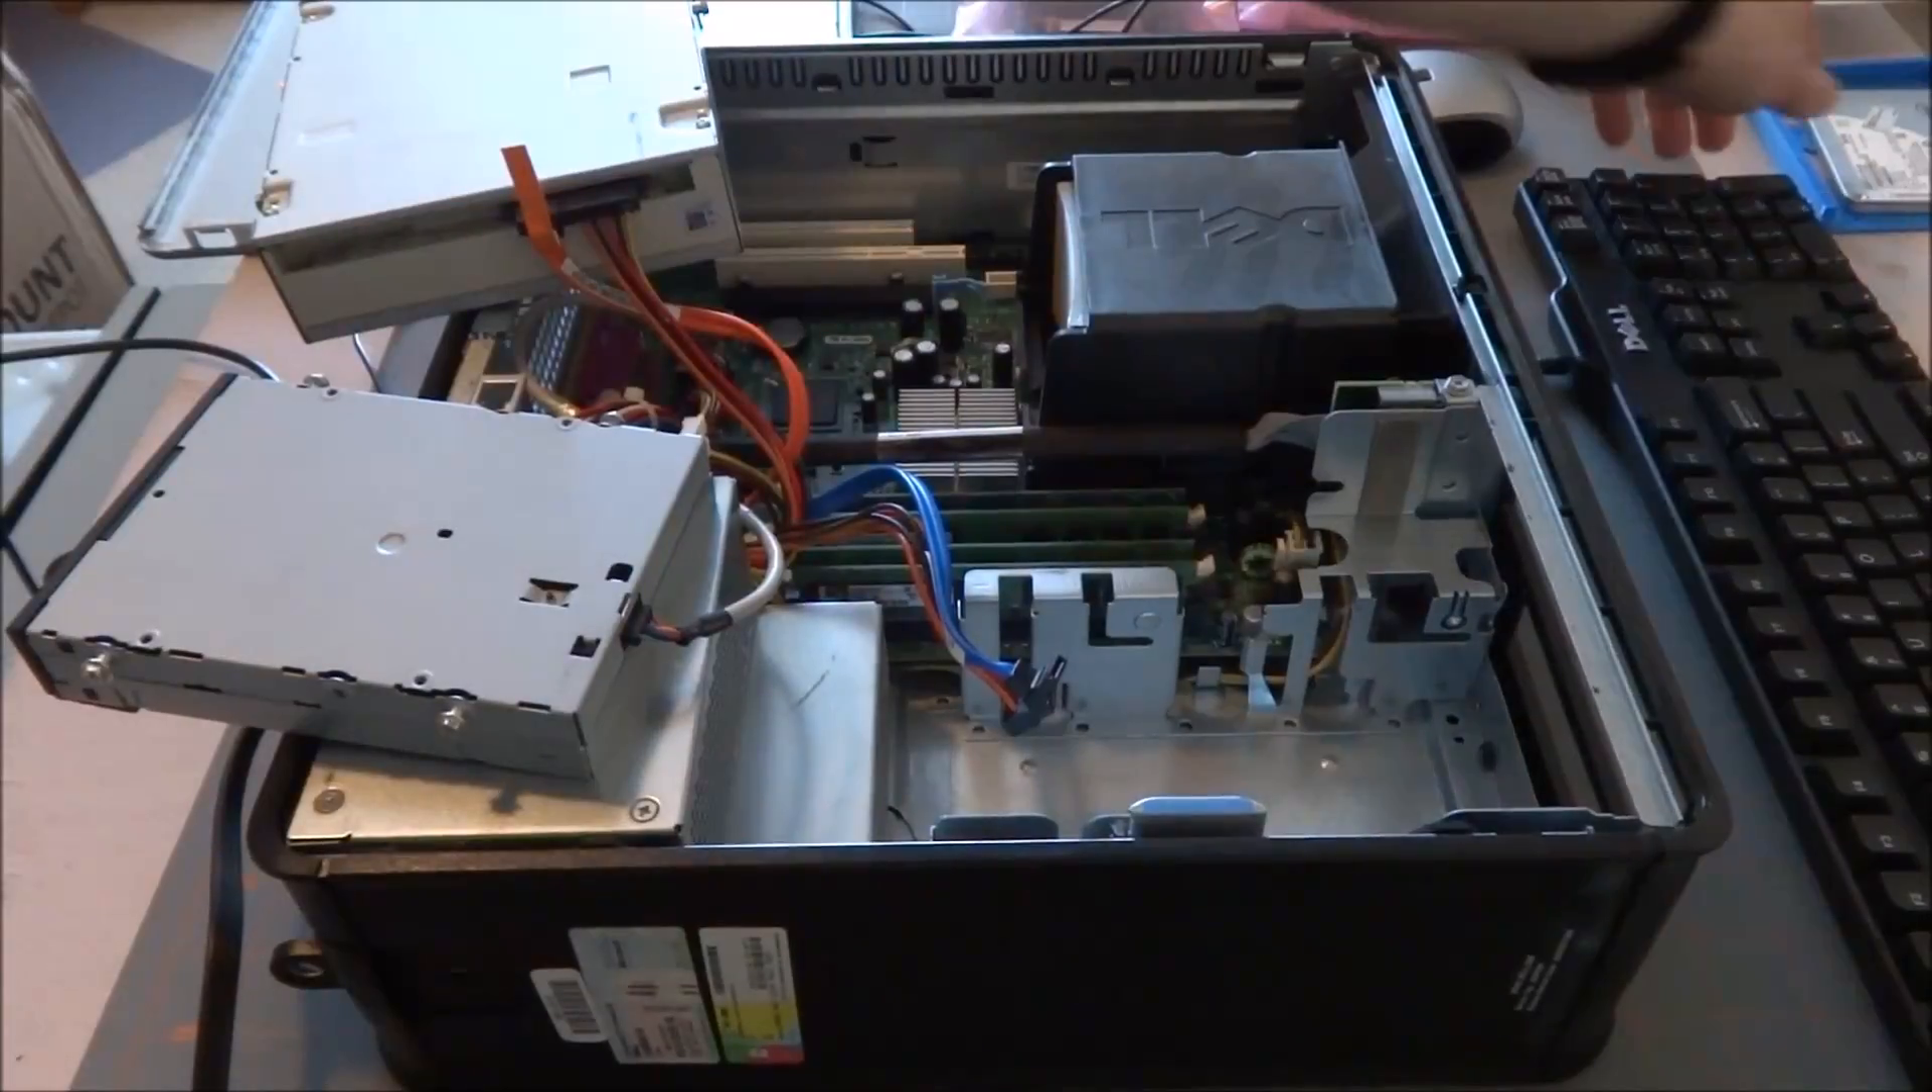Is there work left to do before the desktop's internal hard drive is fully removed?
No.